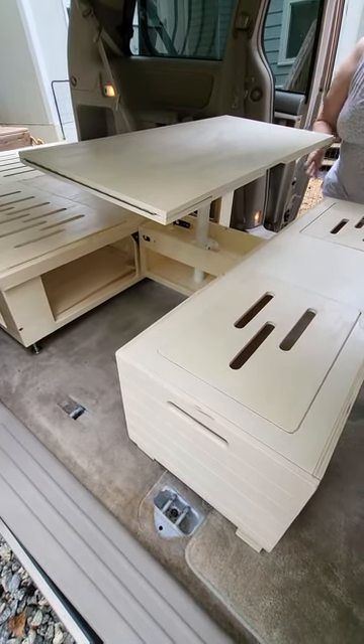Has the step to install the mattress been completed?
No.